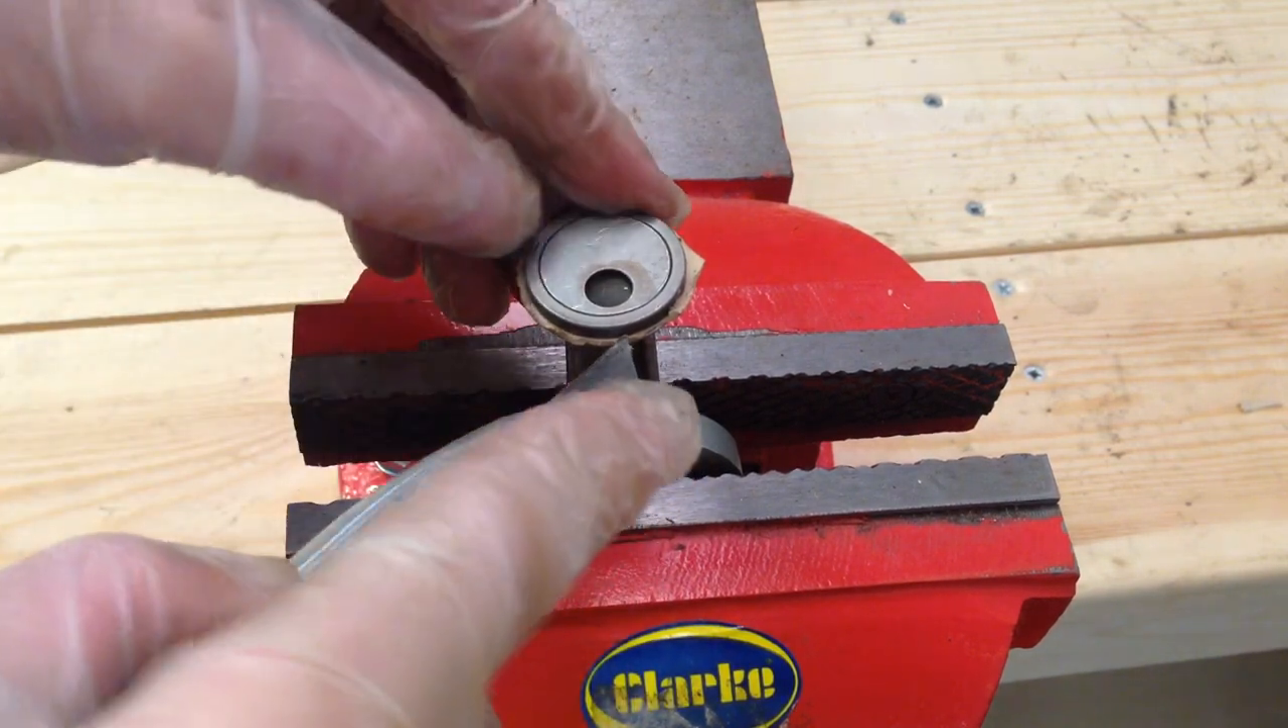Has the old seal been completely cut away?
No.